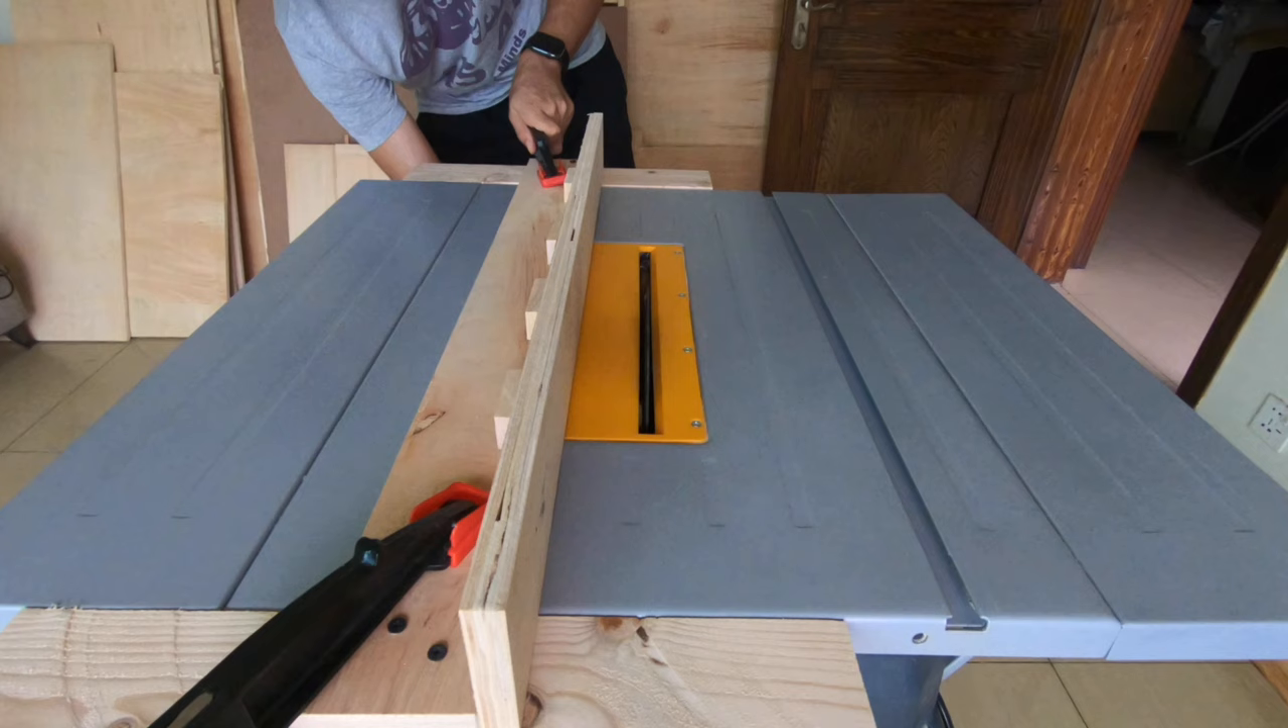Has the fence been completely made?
Yes.